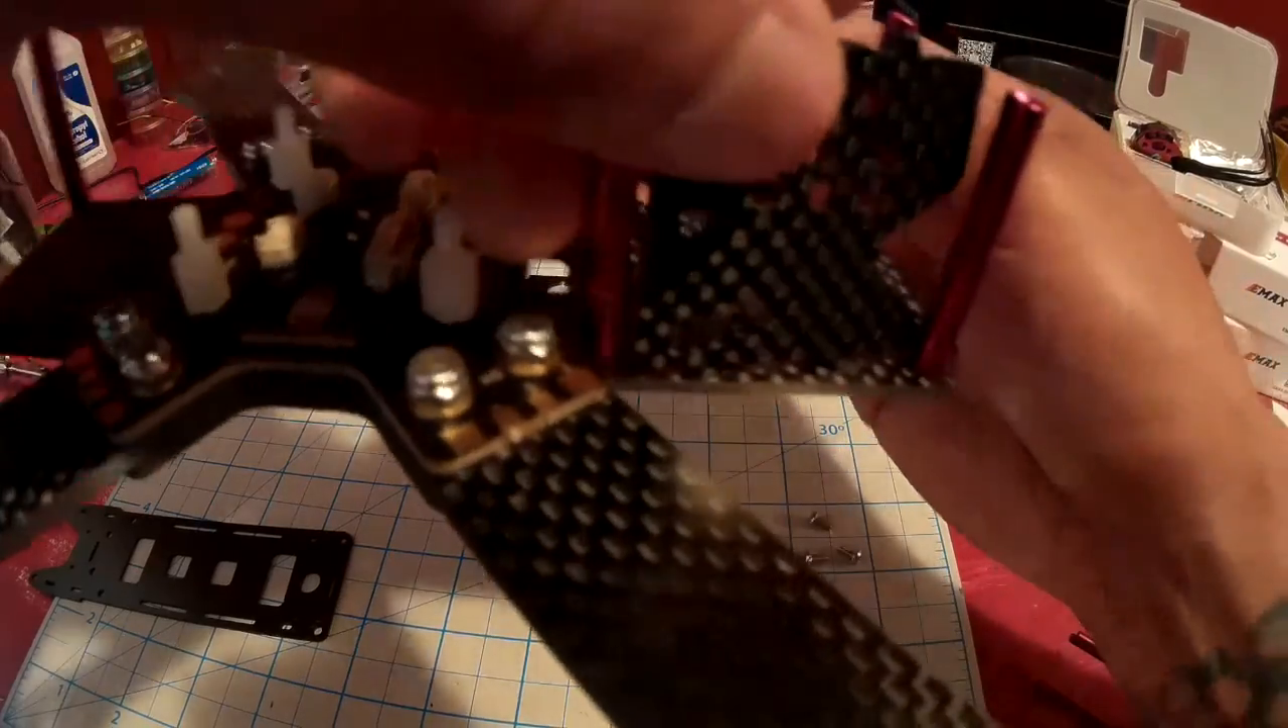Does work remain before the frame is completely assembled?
Yes.